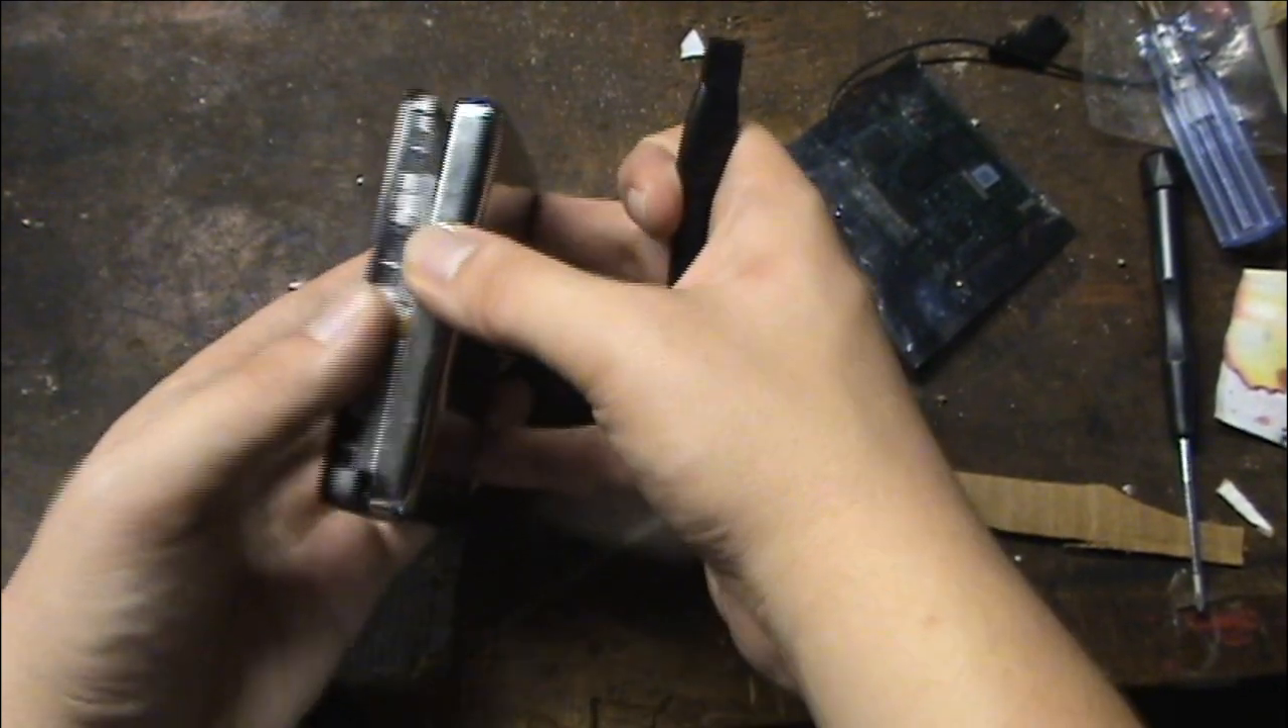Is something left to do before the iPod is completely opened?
Yes.